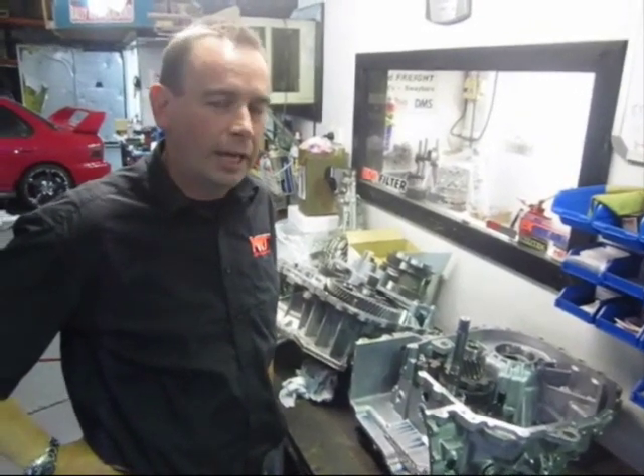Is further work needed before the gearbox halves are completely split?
No.